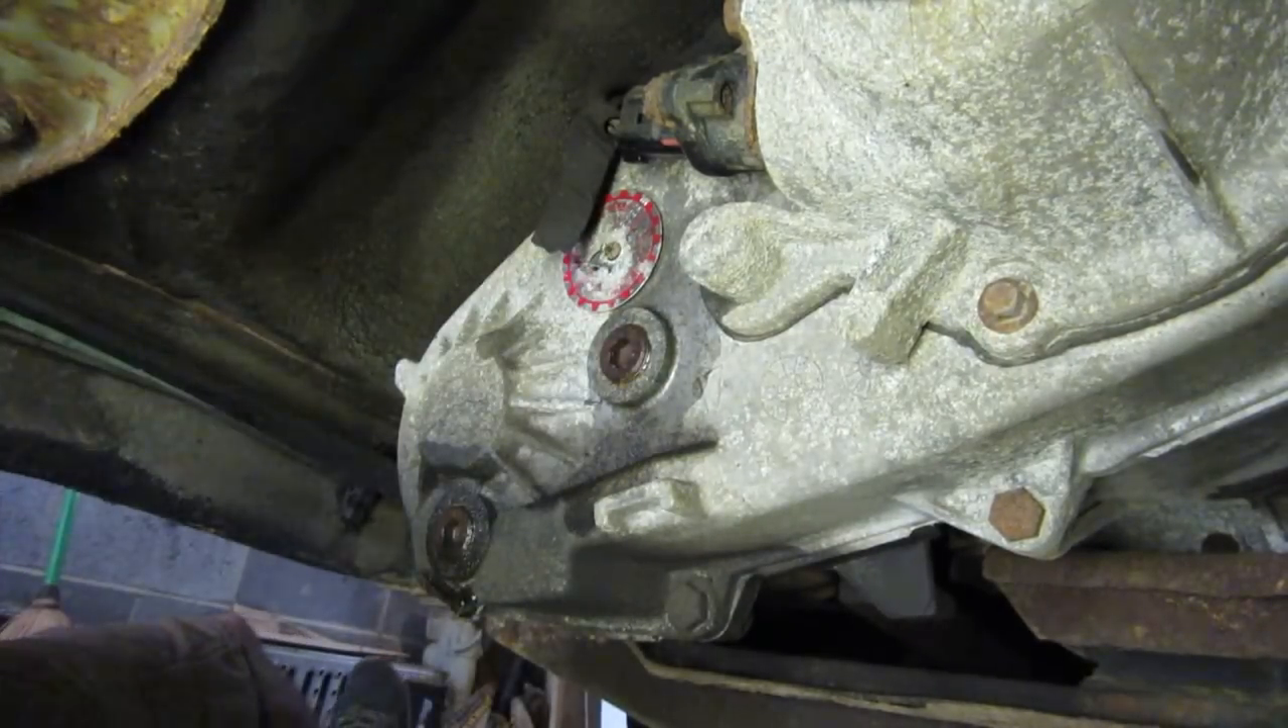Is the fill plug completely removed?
No.